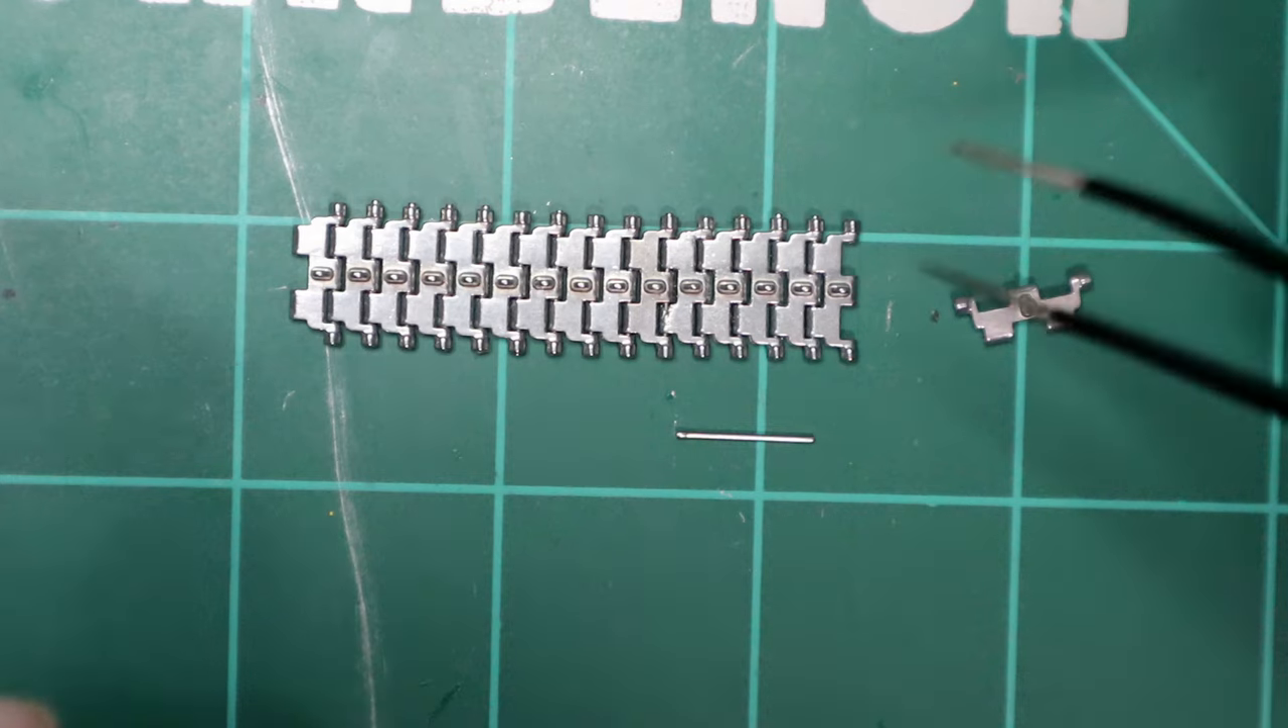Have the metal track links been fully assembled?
No.